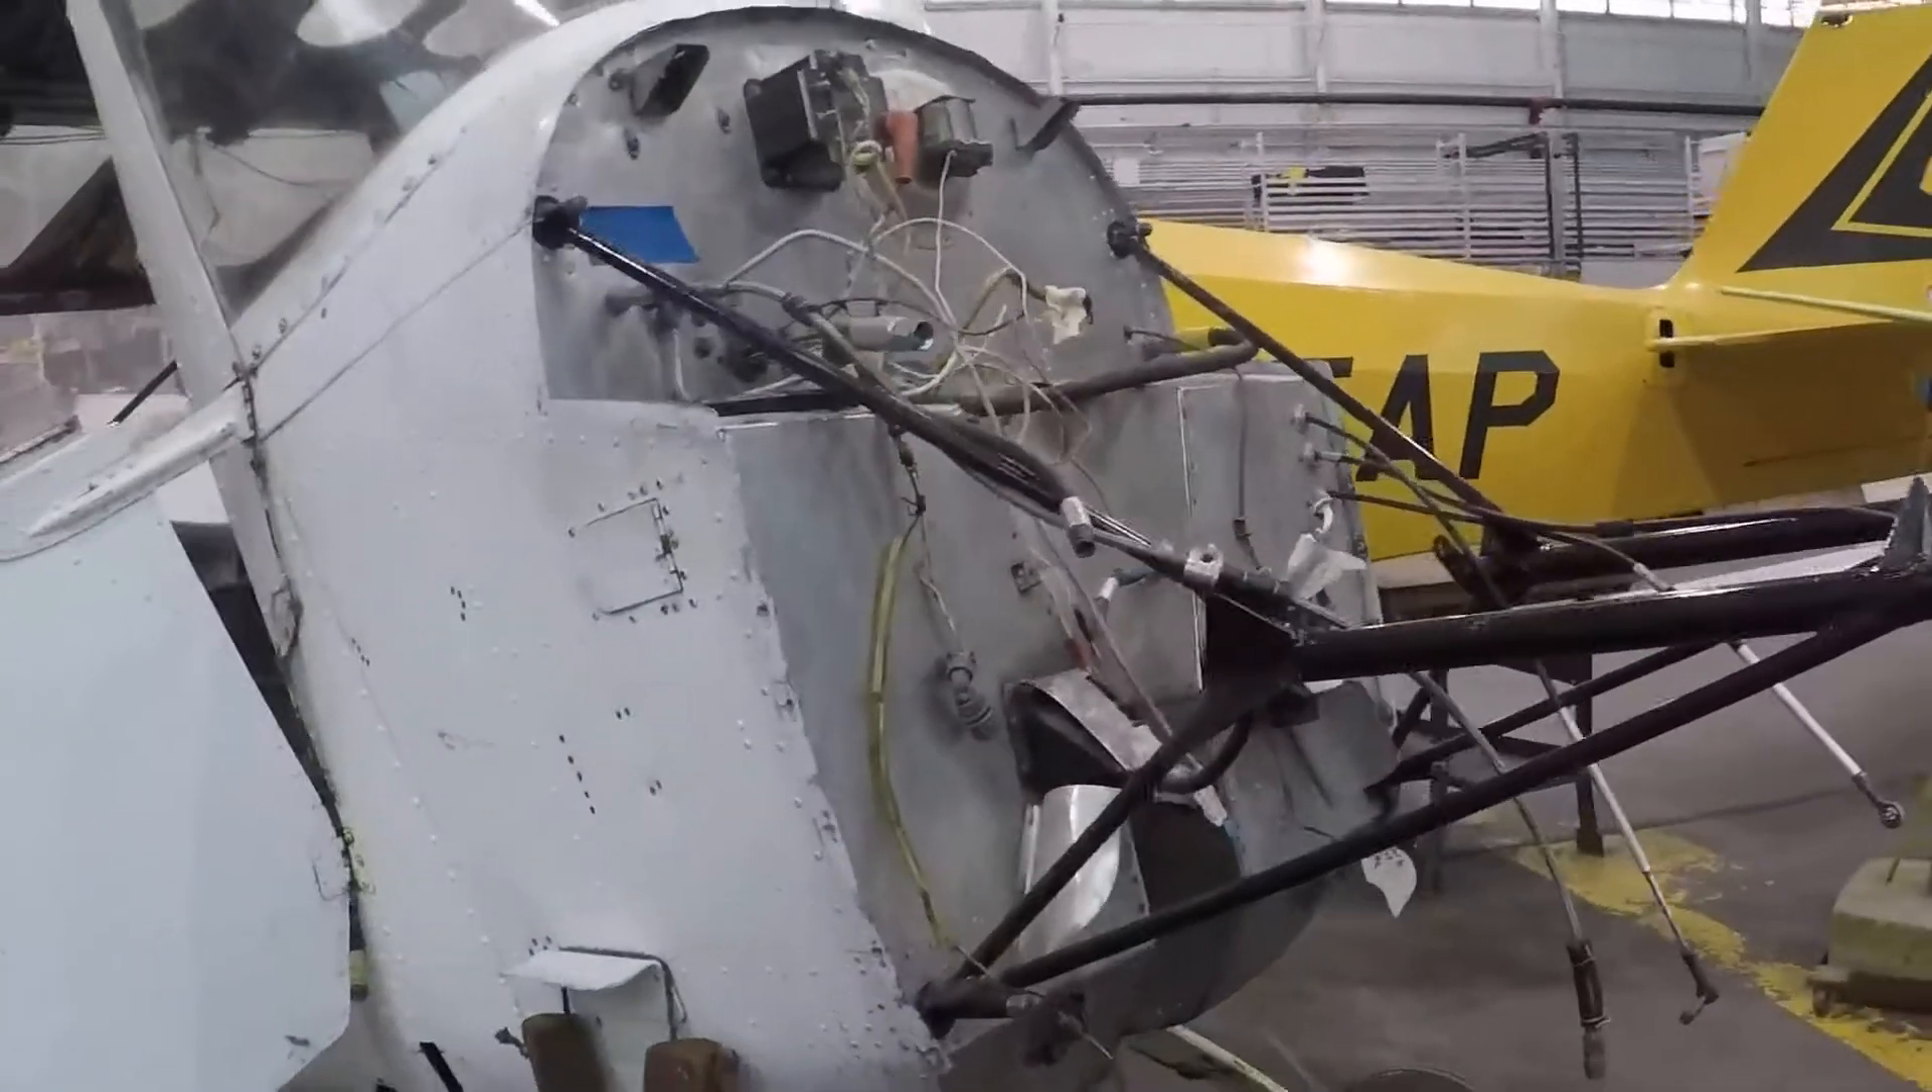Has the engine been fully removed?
Yes.